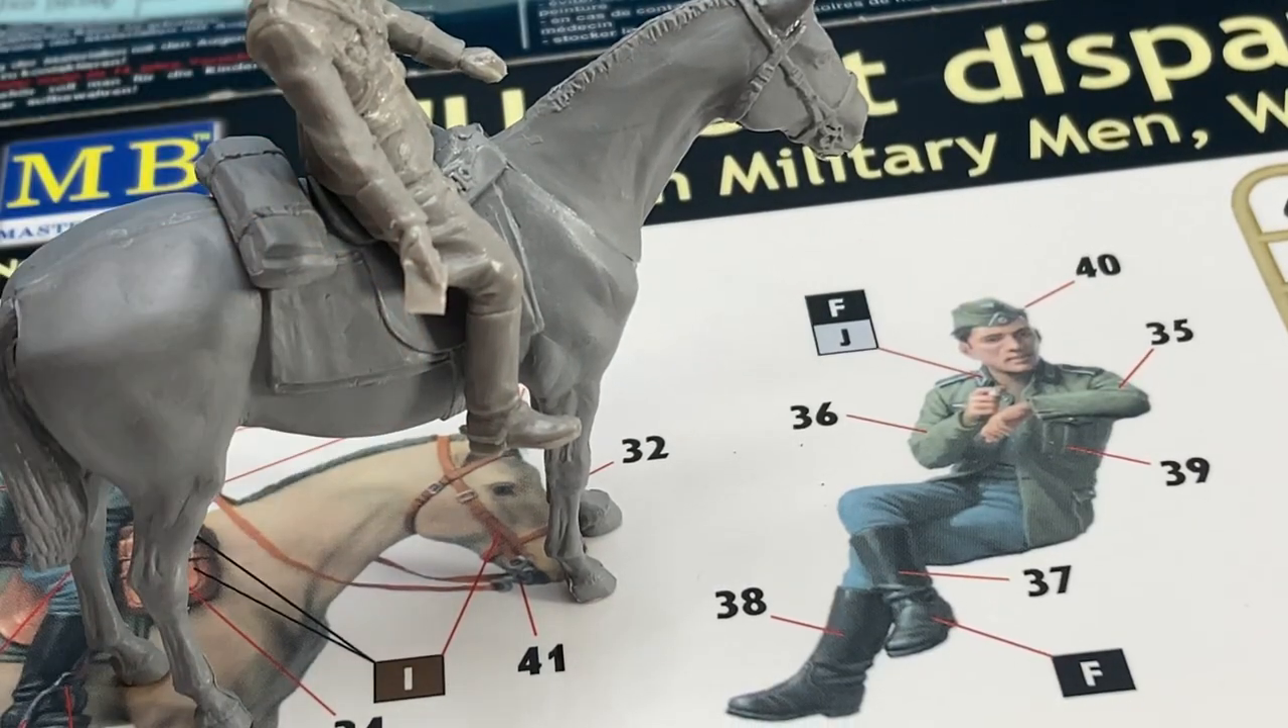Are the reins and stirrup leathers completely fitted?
No.